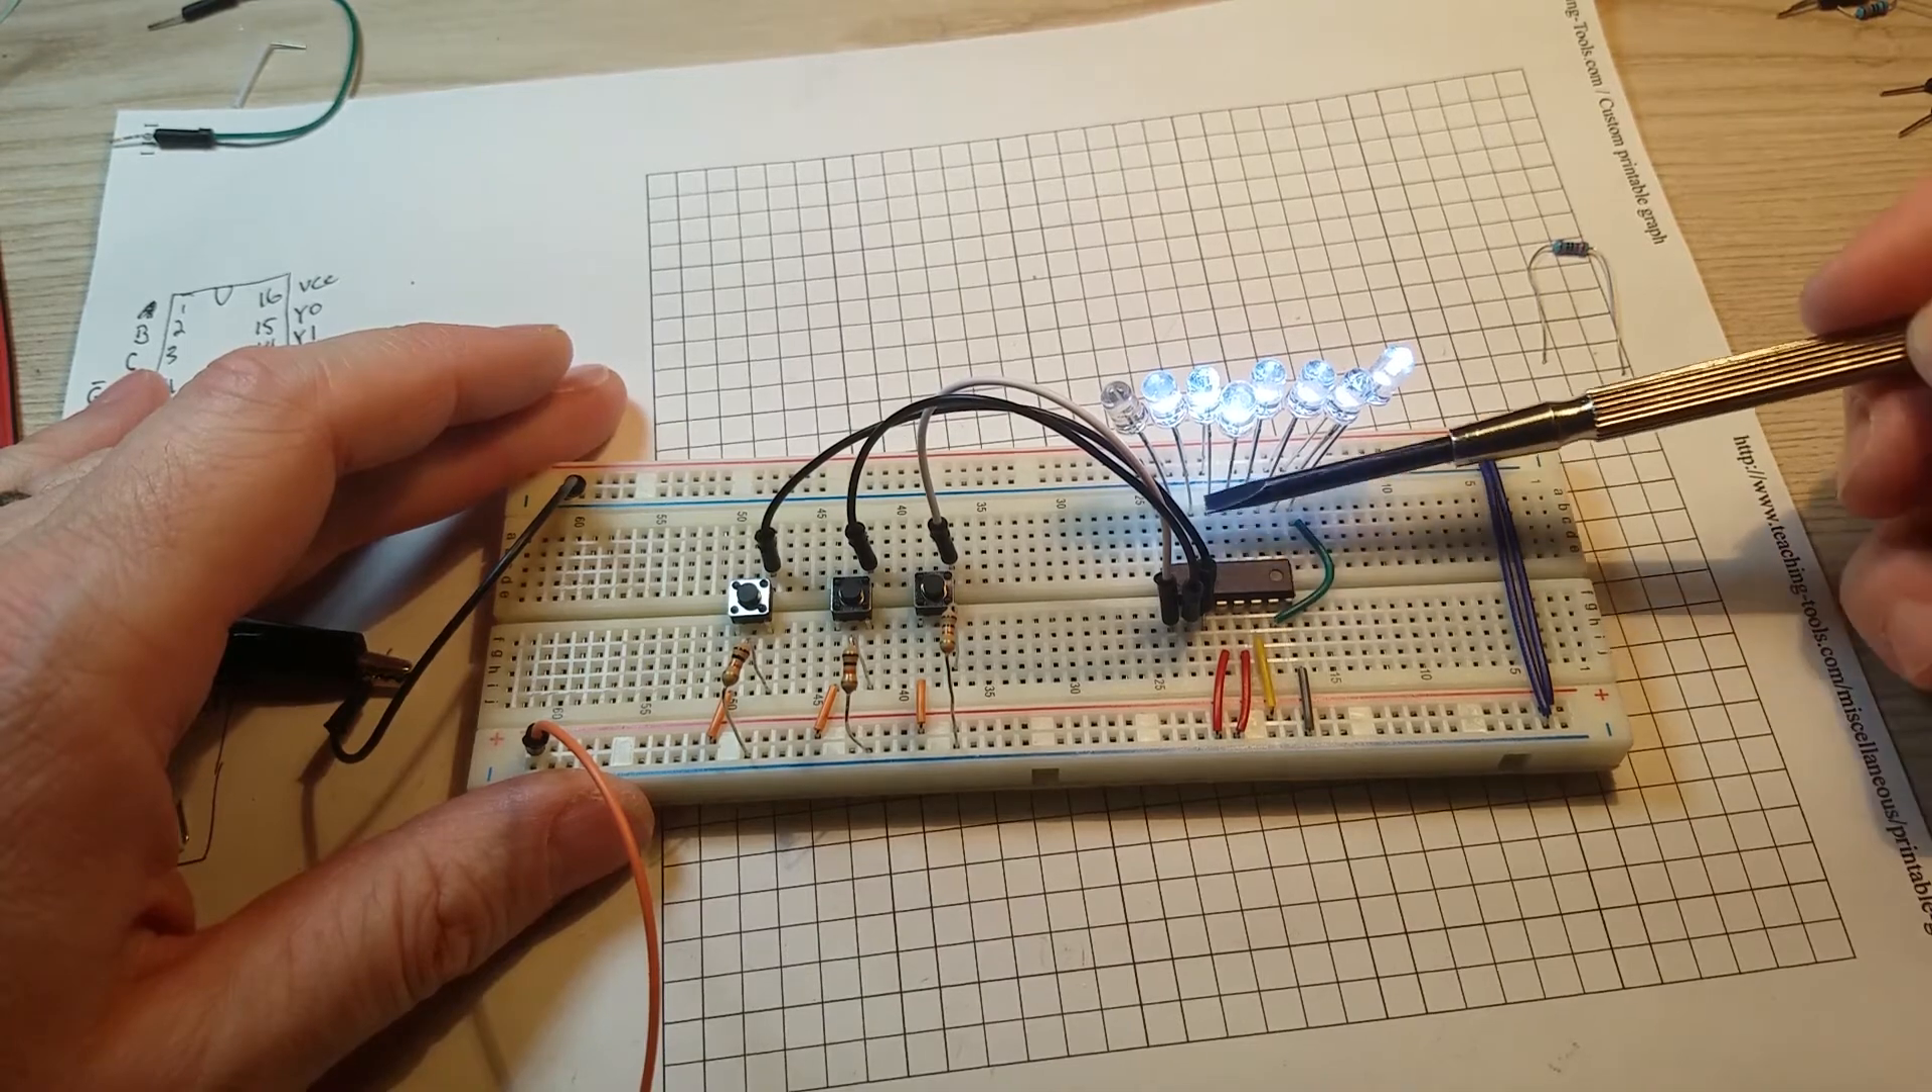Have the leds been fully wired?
Yes.